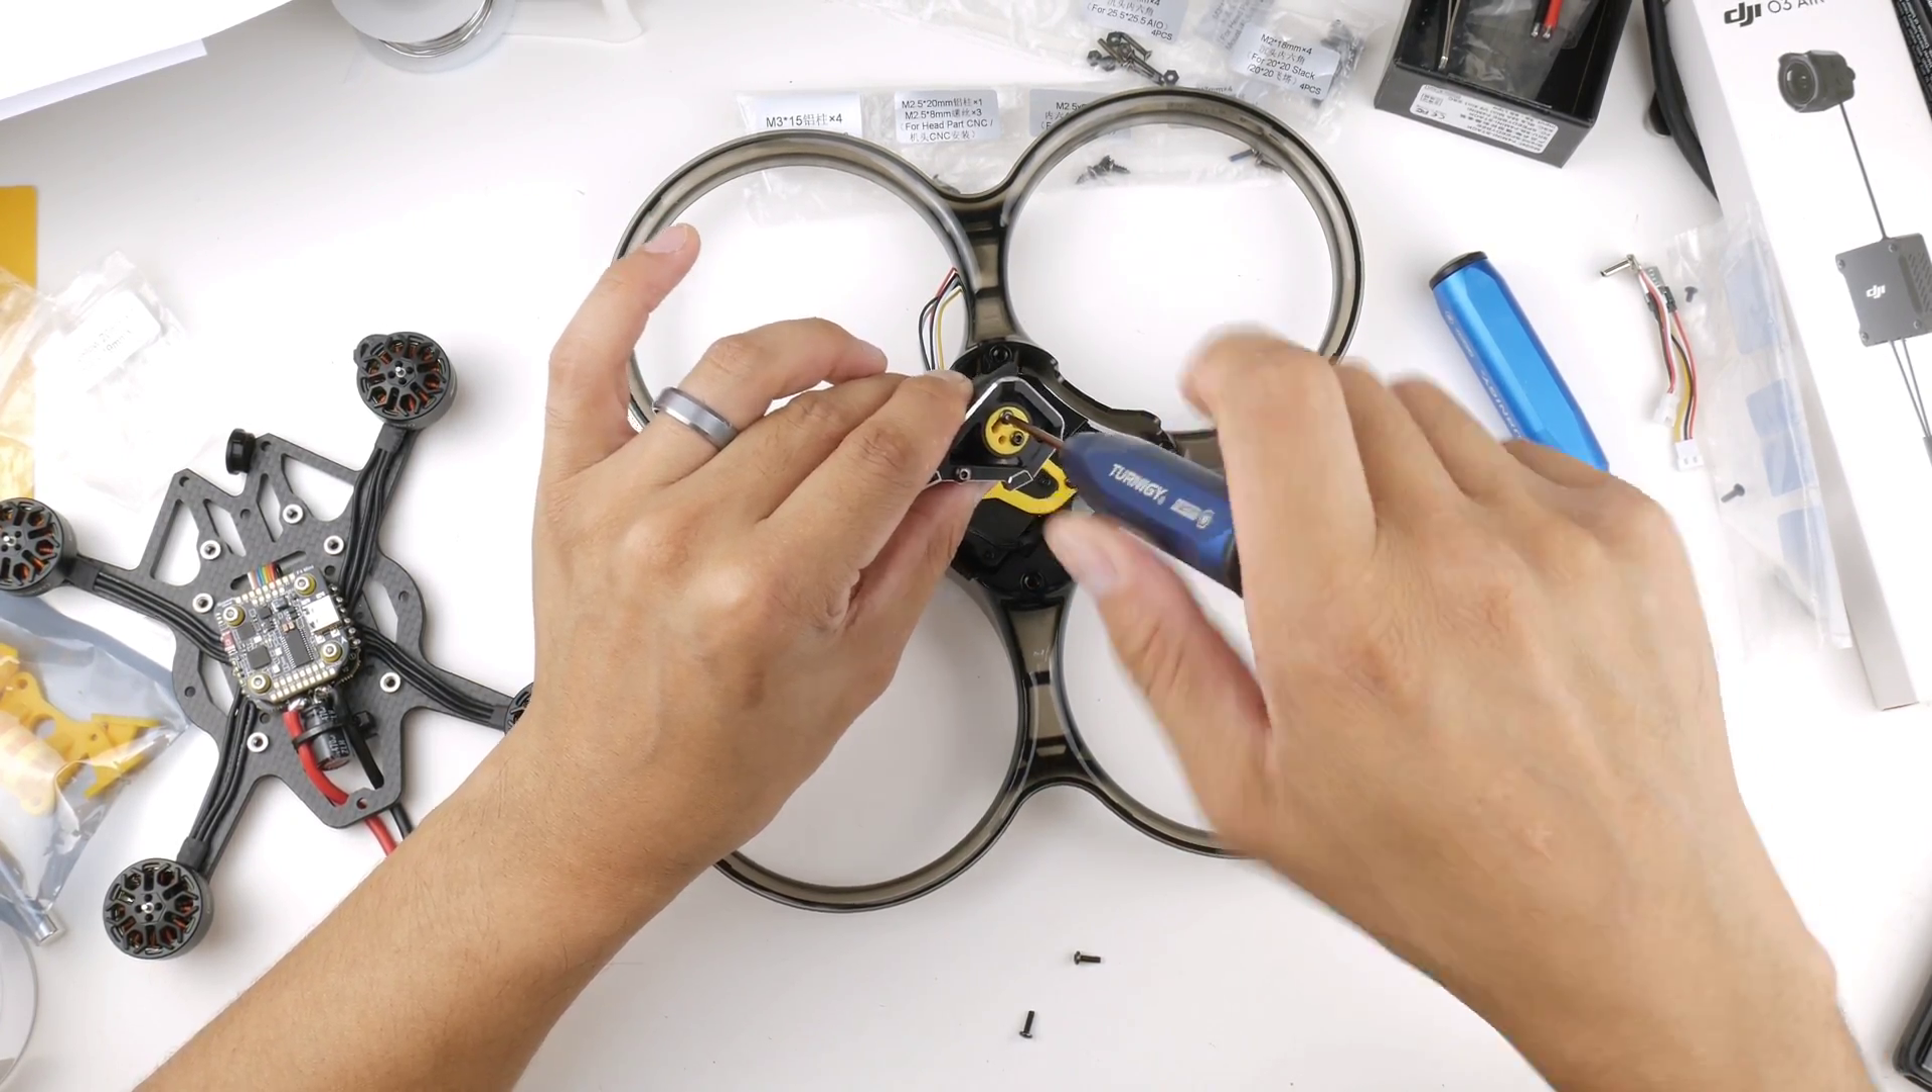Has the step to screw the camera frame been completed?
No.